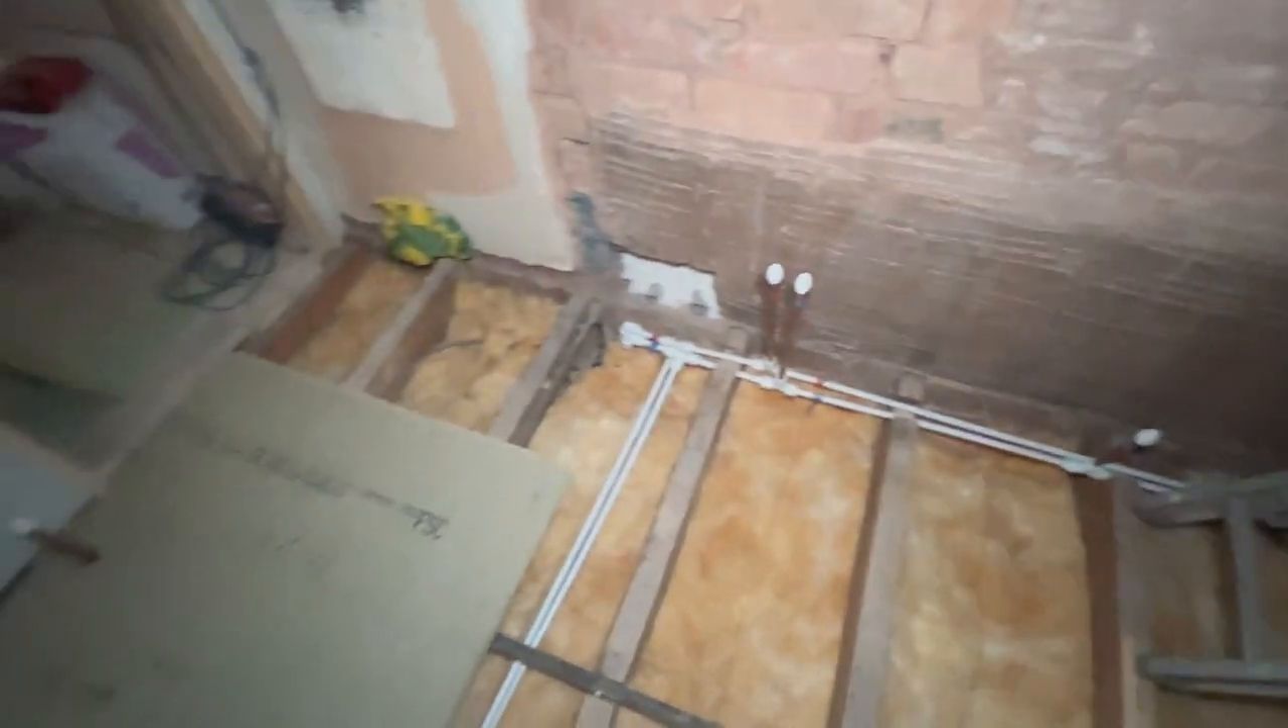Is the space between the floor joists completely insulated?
Yes.